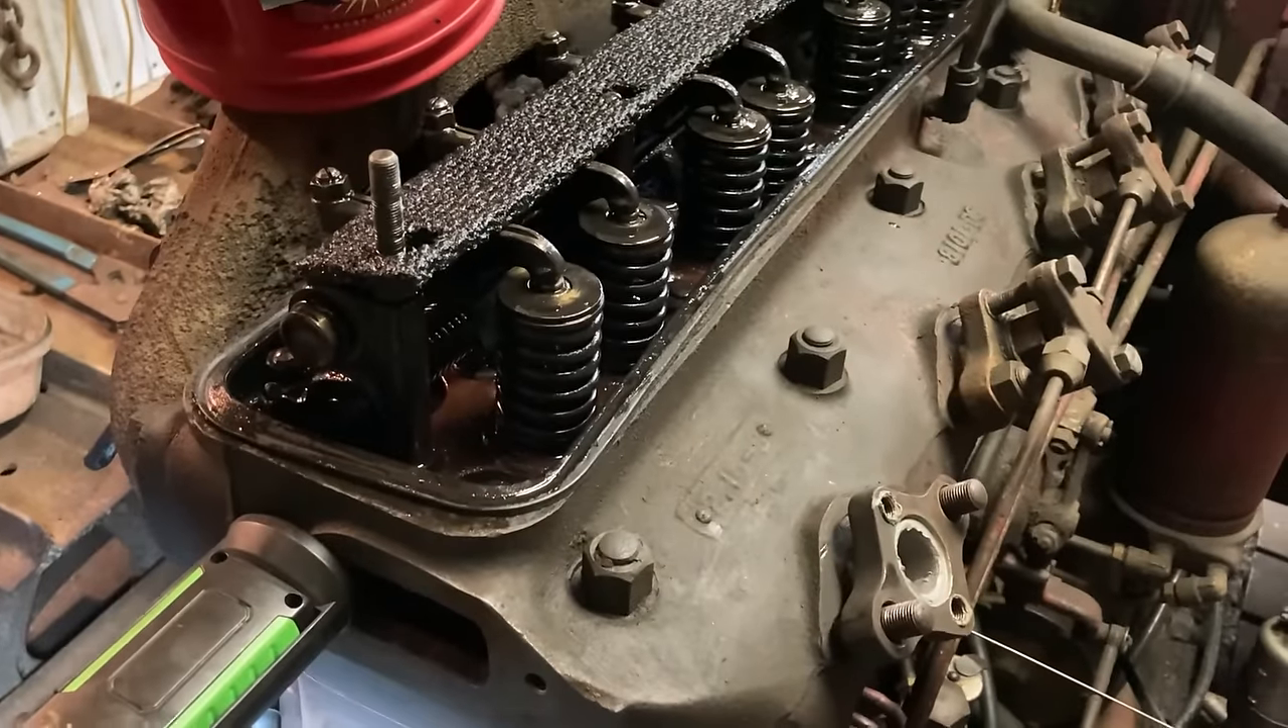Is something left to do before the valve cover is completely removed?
No.